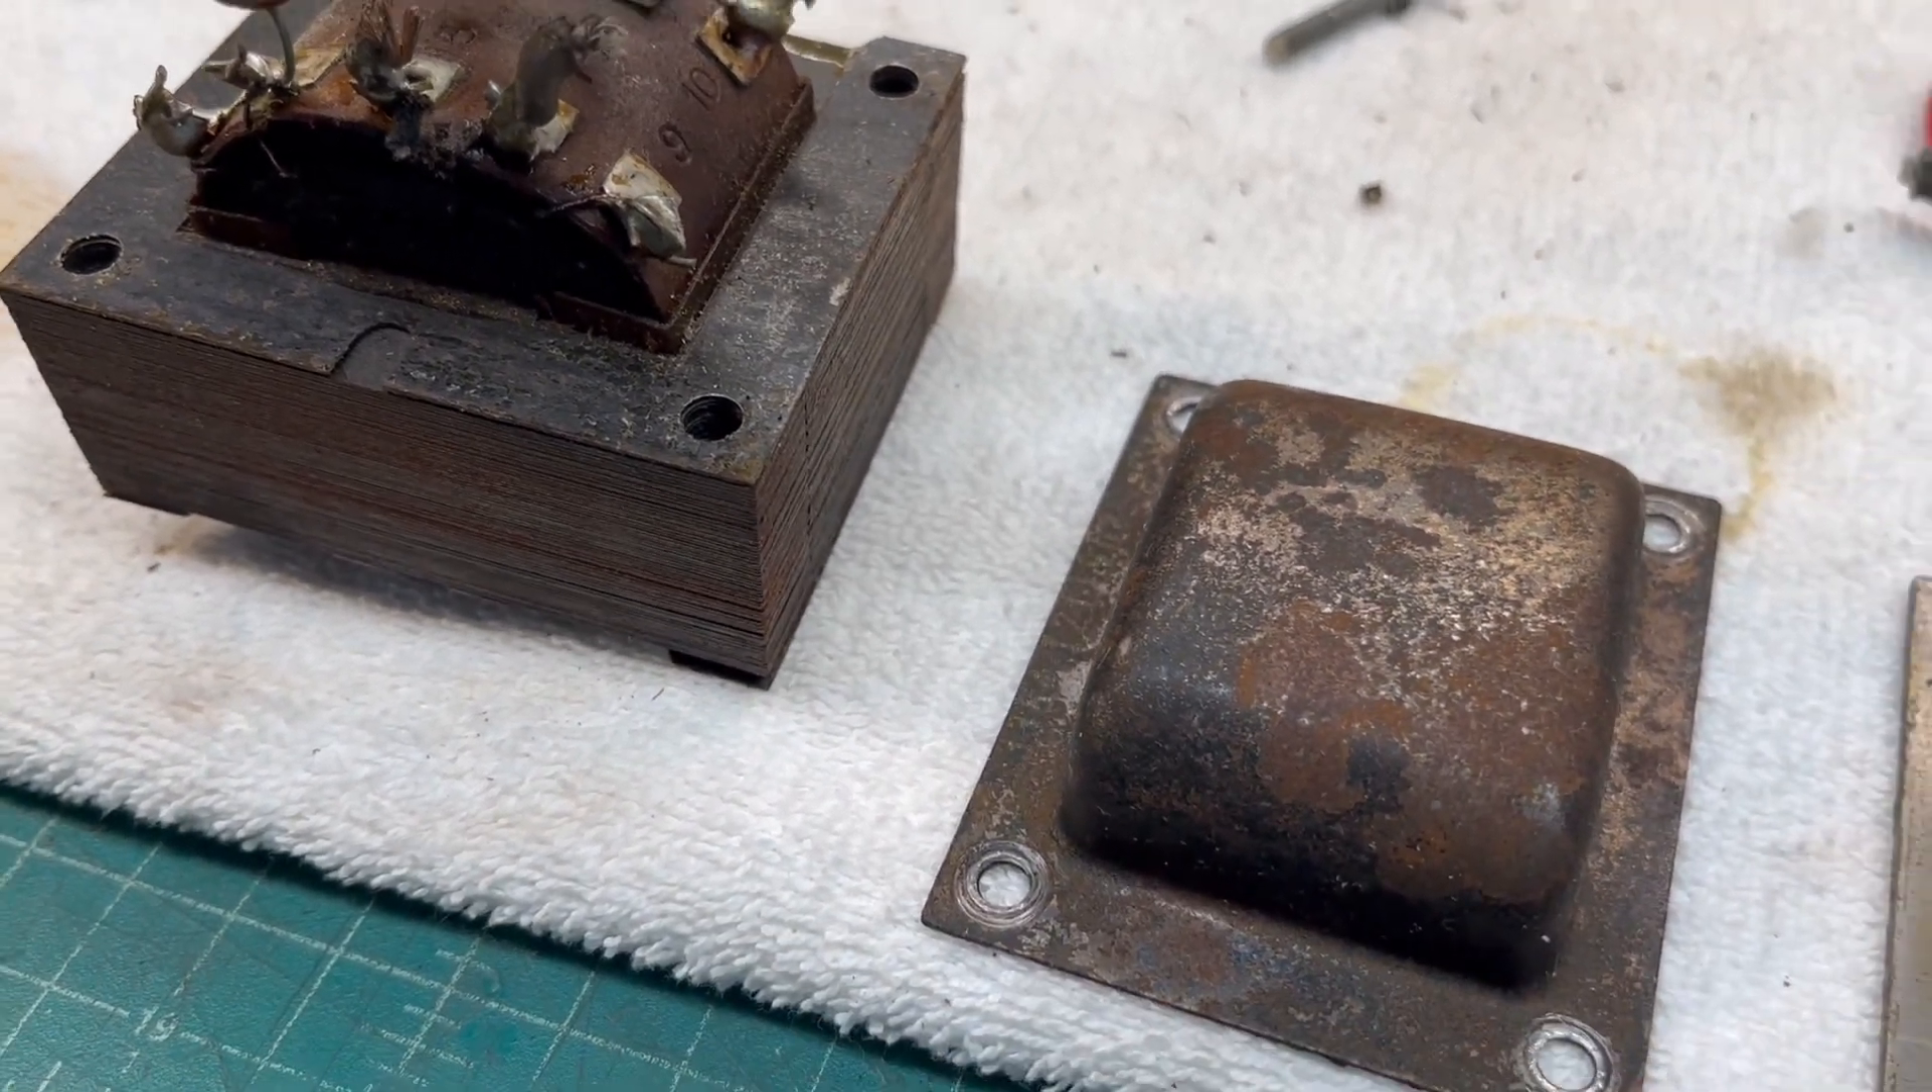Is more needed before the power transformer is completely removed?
No.